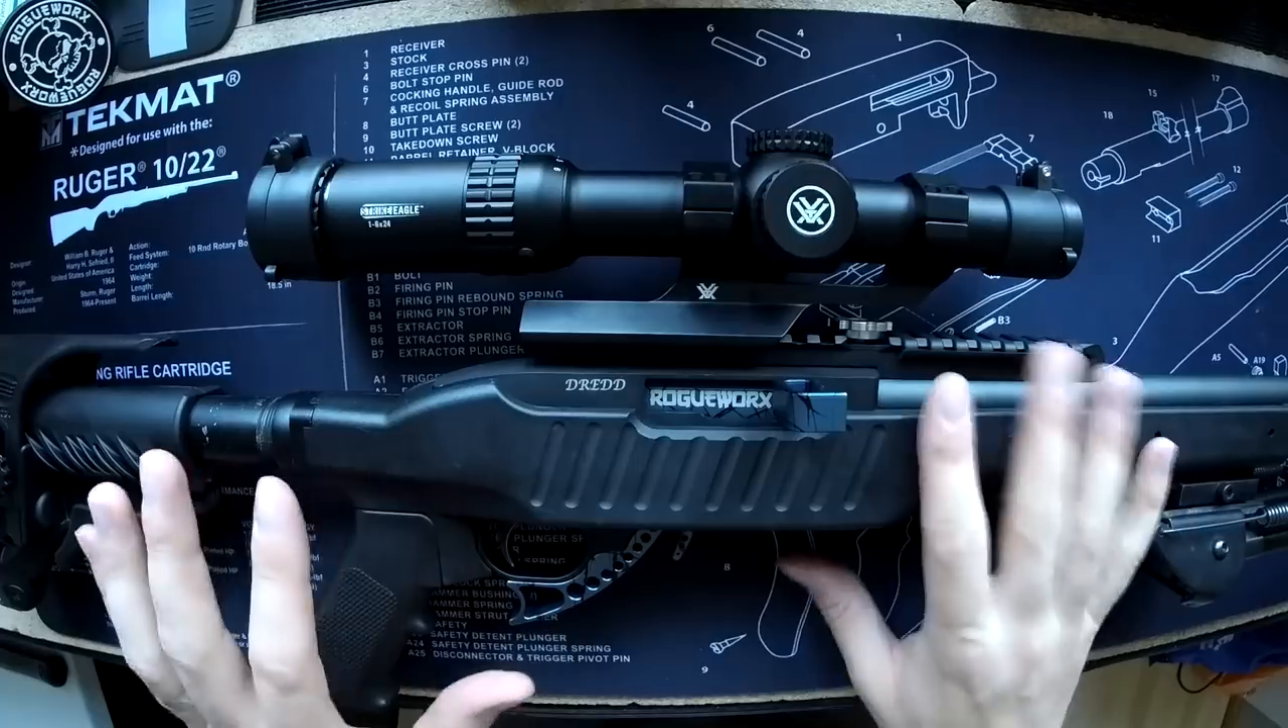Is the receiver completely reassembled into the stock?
Yes.